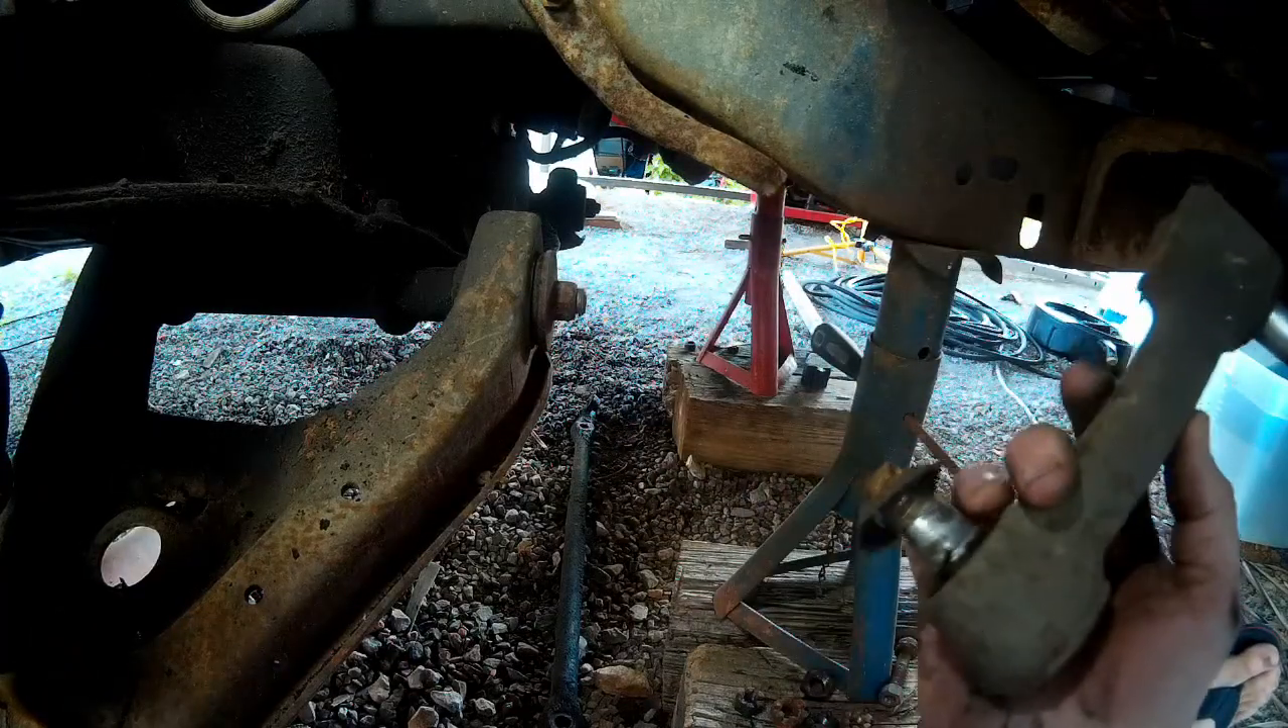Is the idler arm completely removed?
Yes.